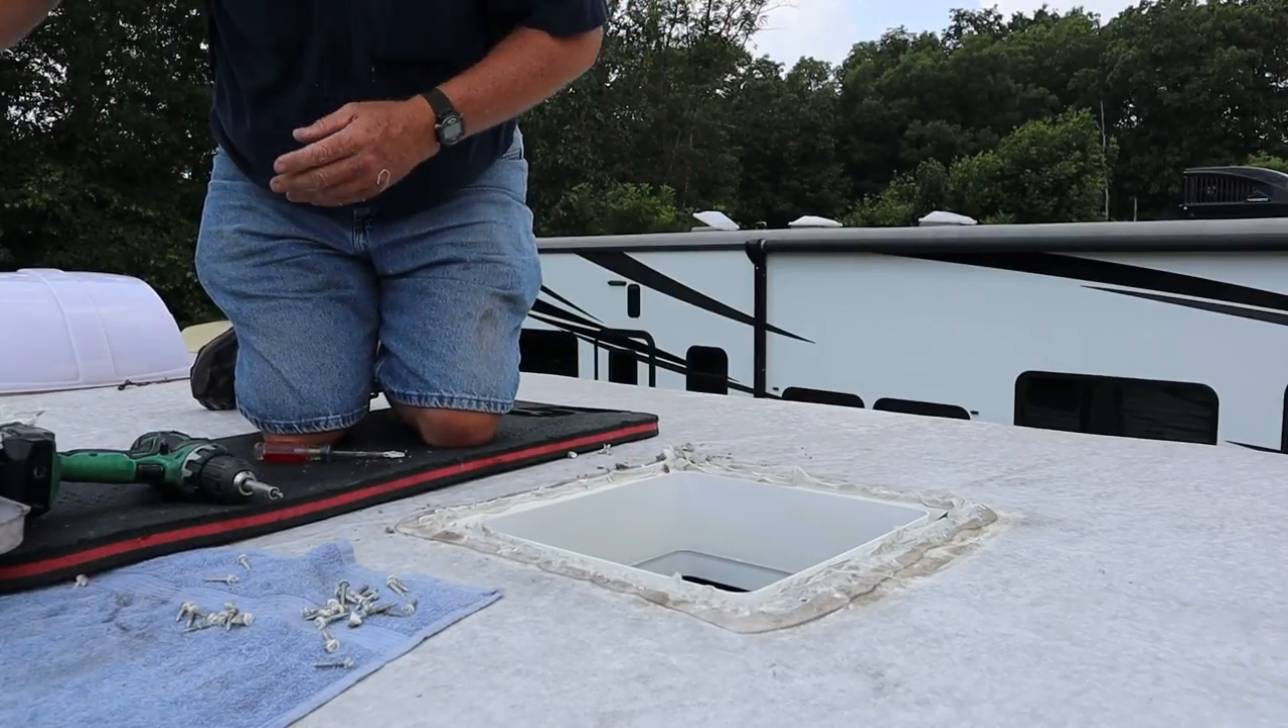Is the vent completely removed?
Yes.